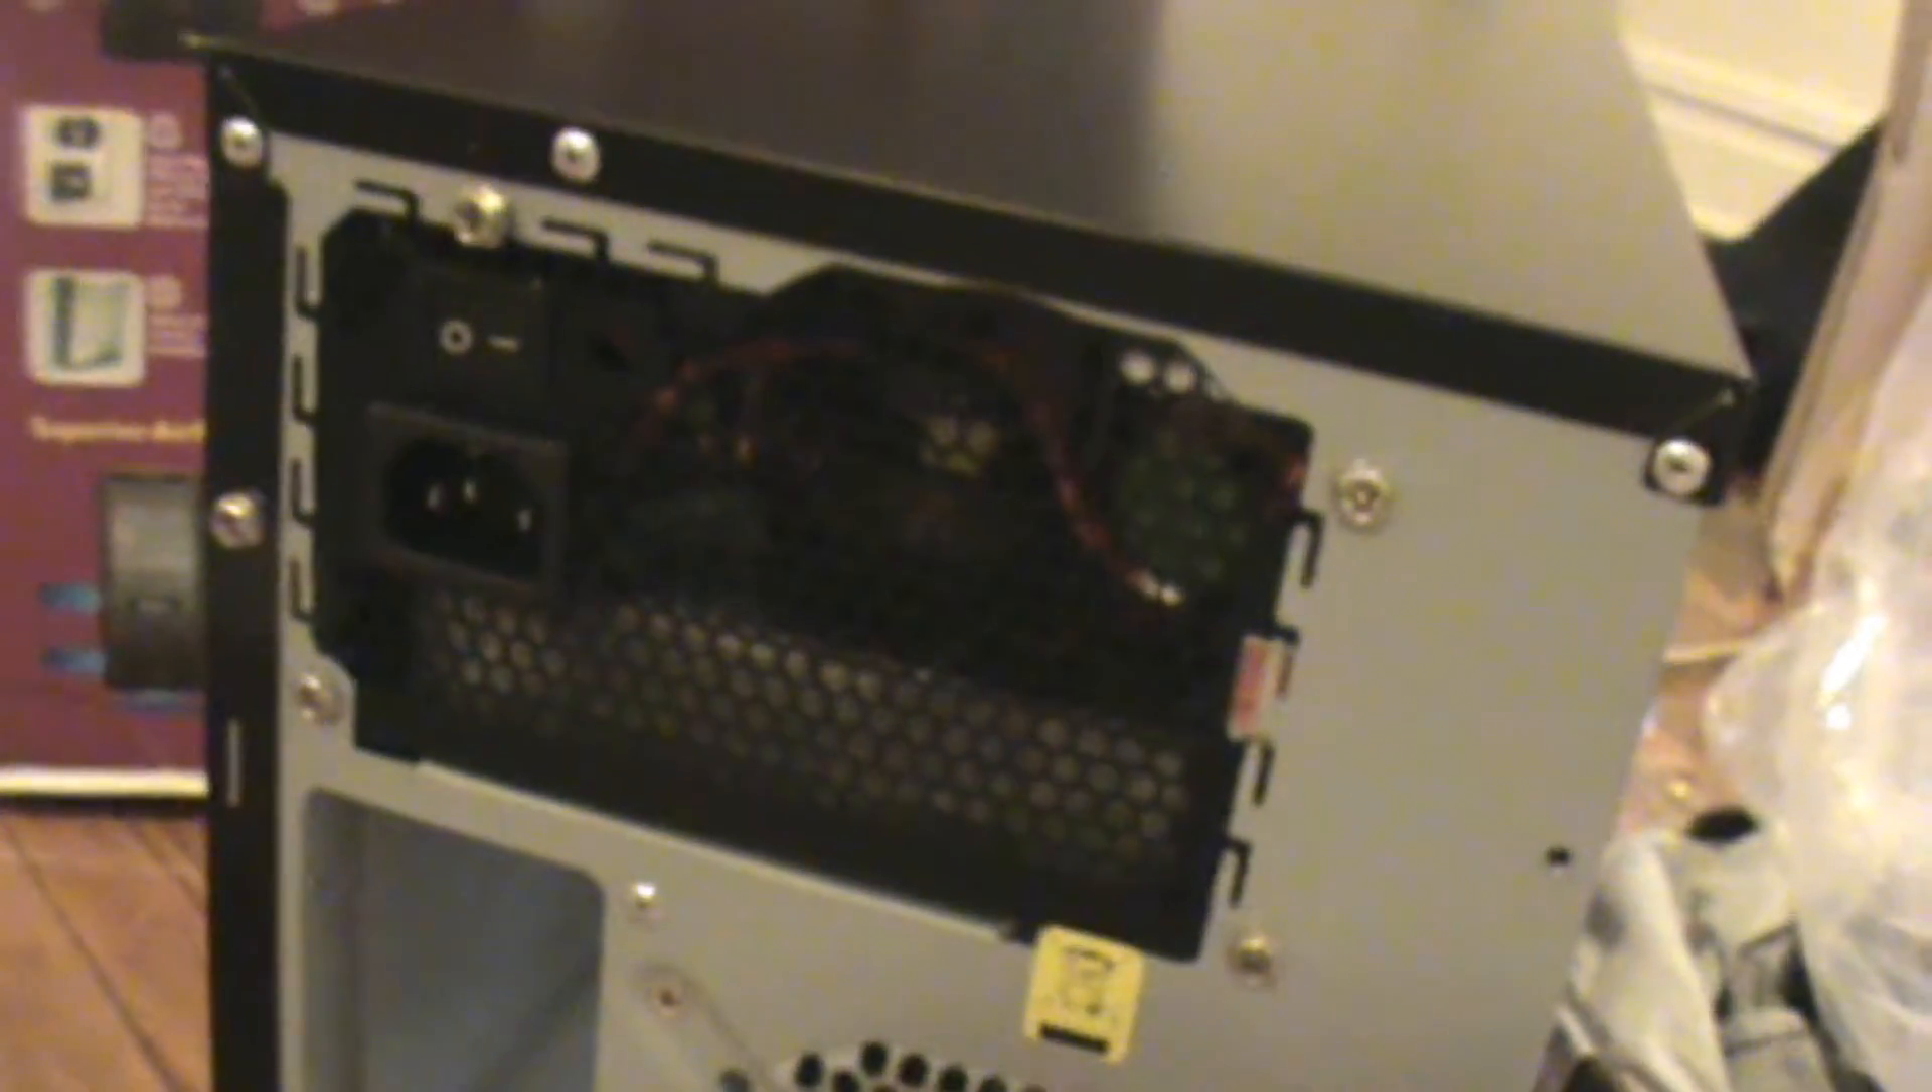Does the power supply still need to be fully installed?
No.